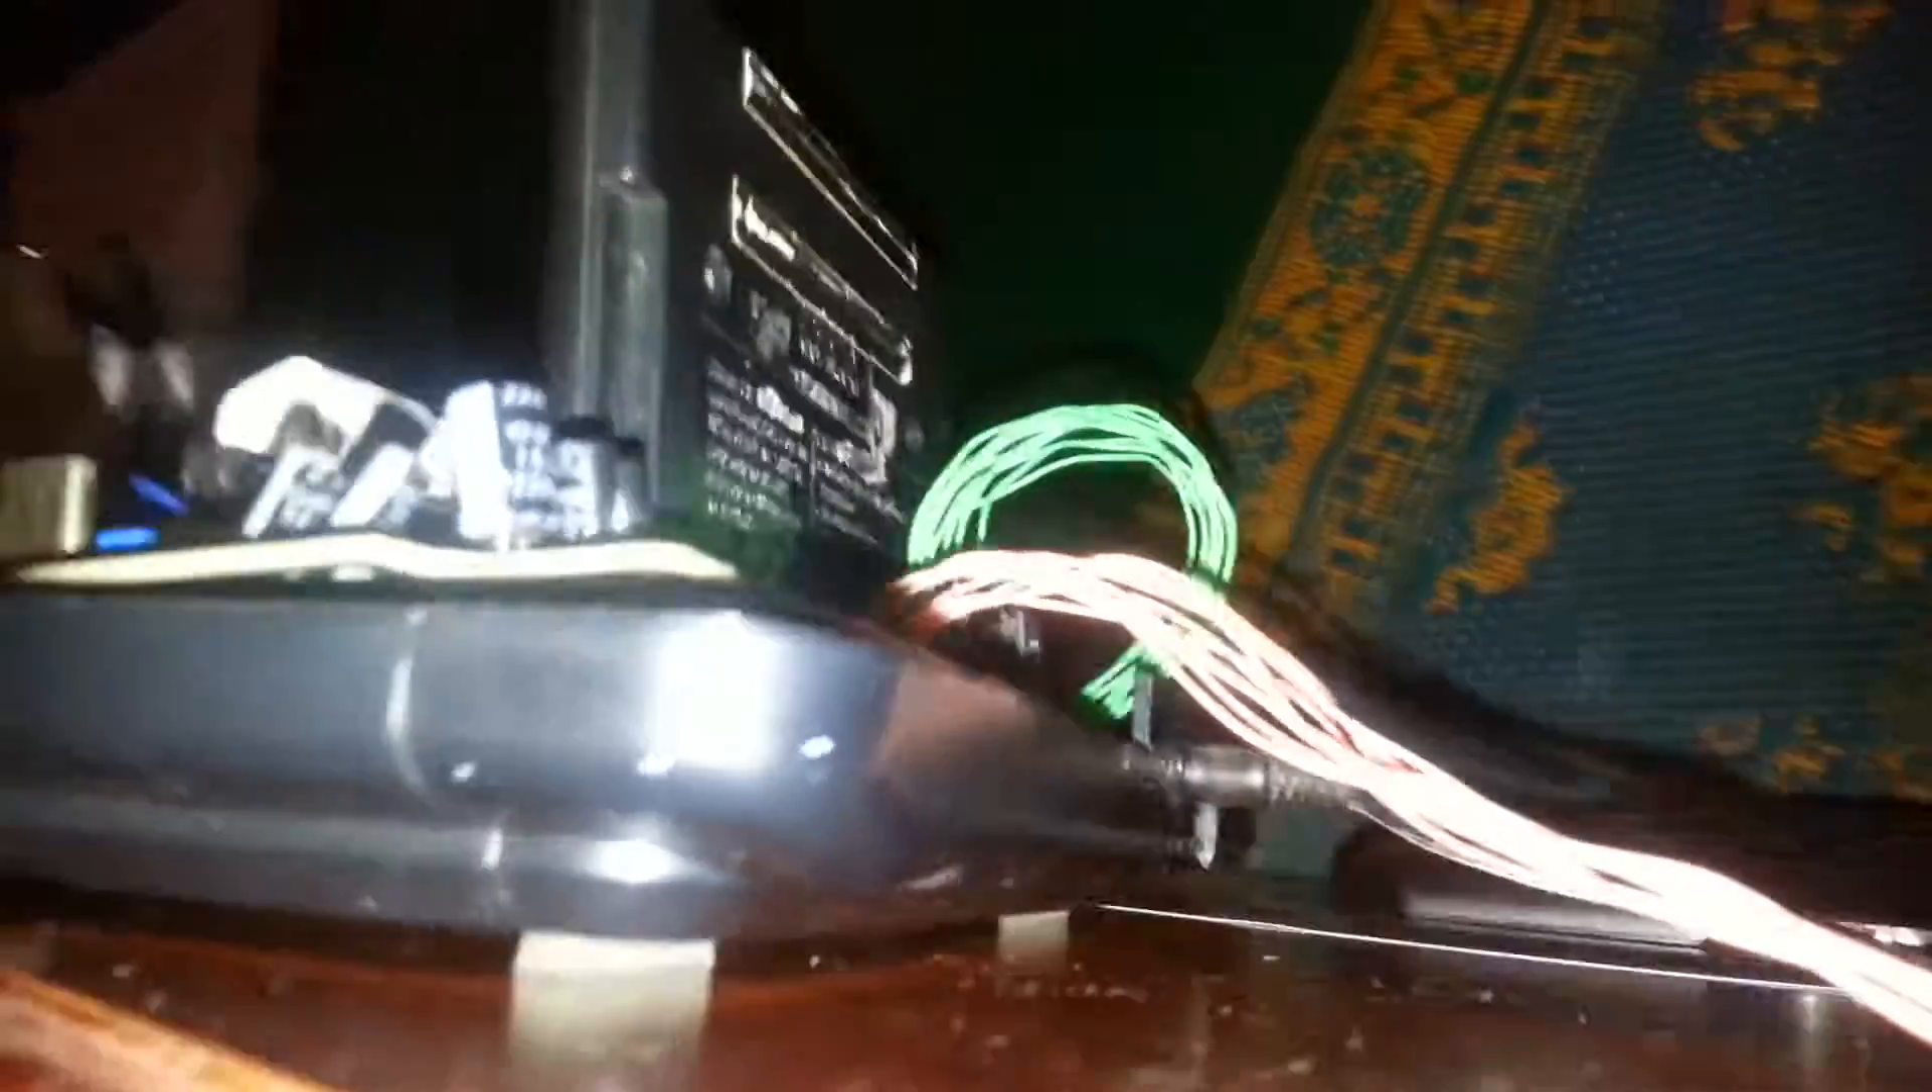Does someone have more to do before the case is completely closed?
Yes.